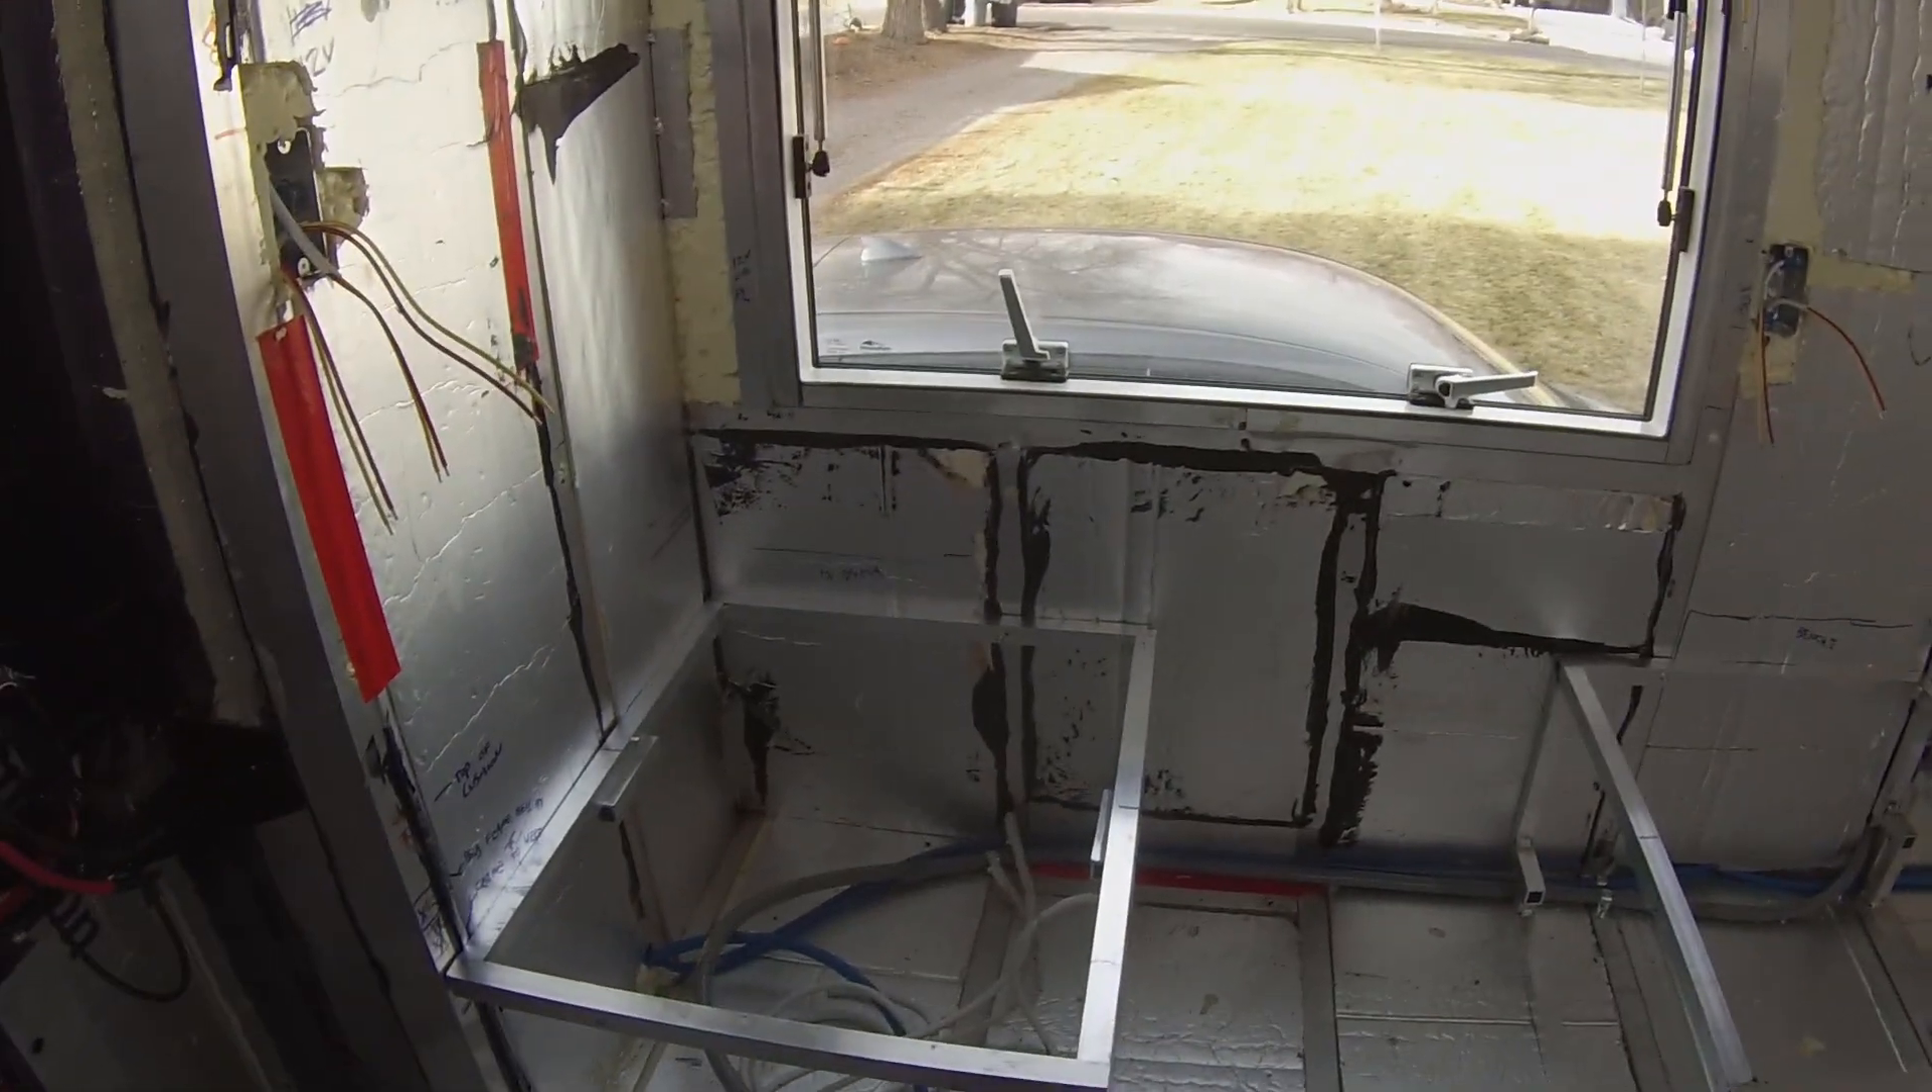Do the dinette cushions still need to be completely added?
Yes.